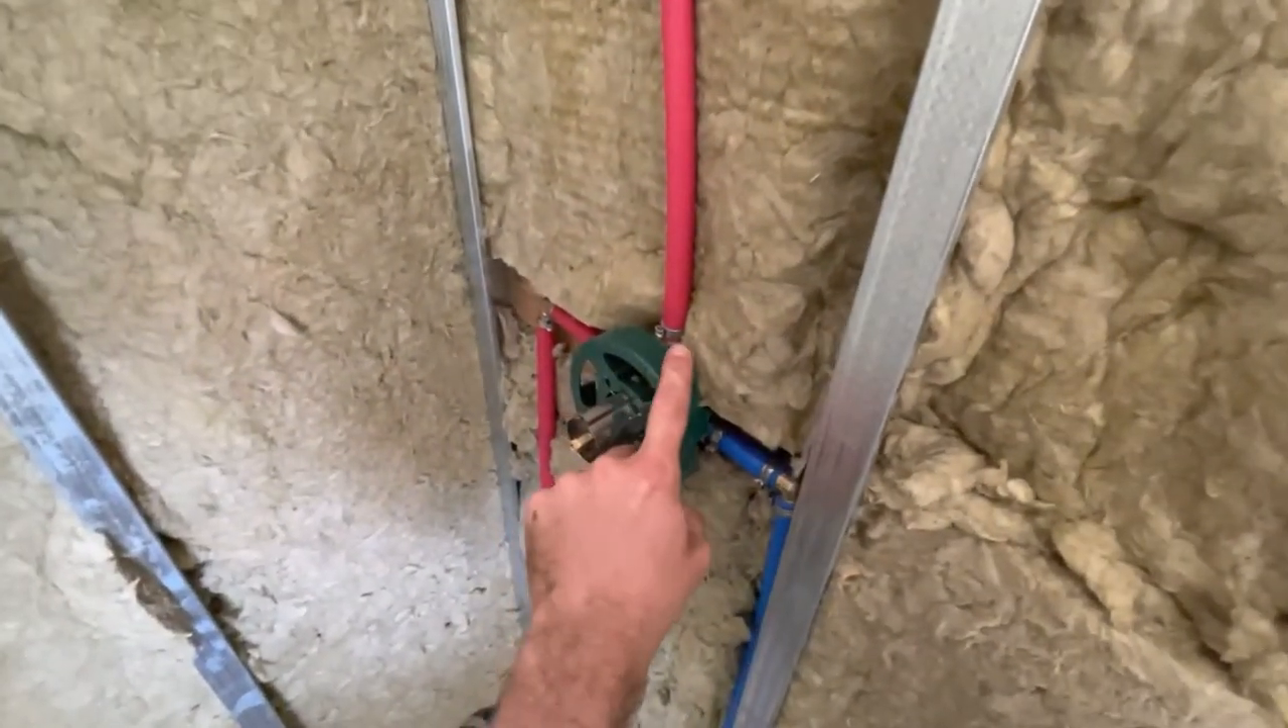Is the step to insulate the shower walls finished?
Yes.